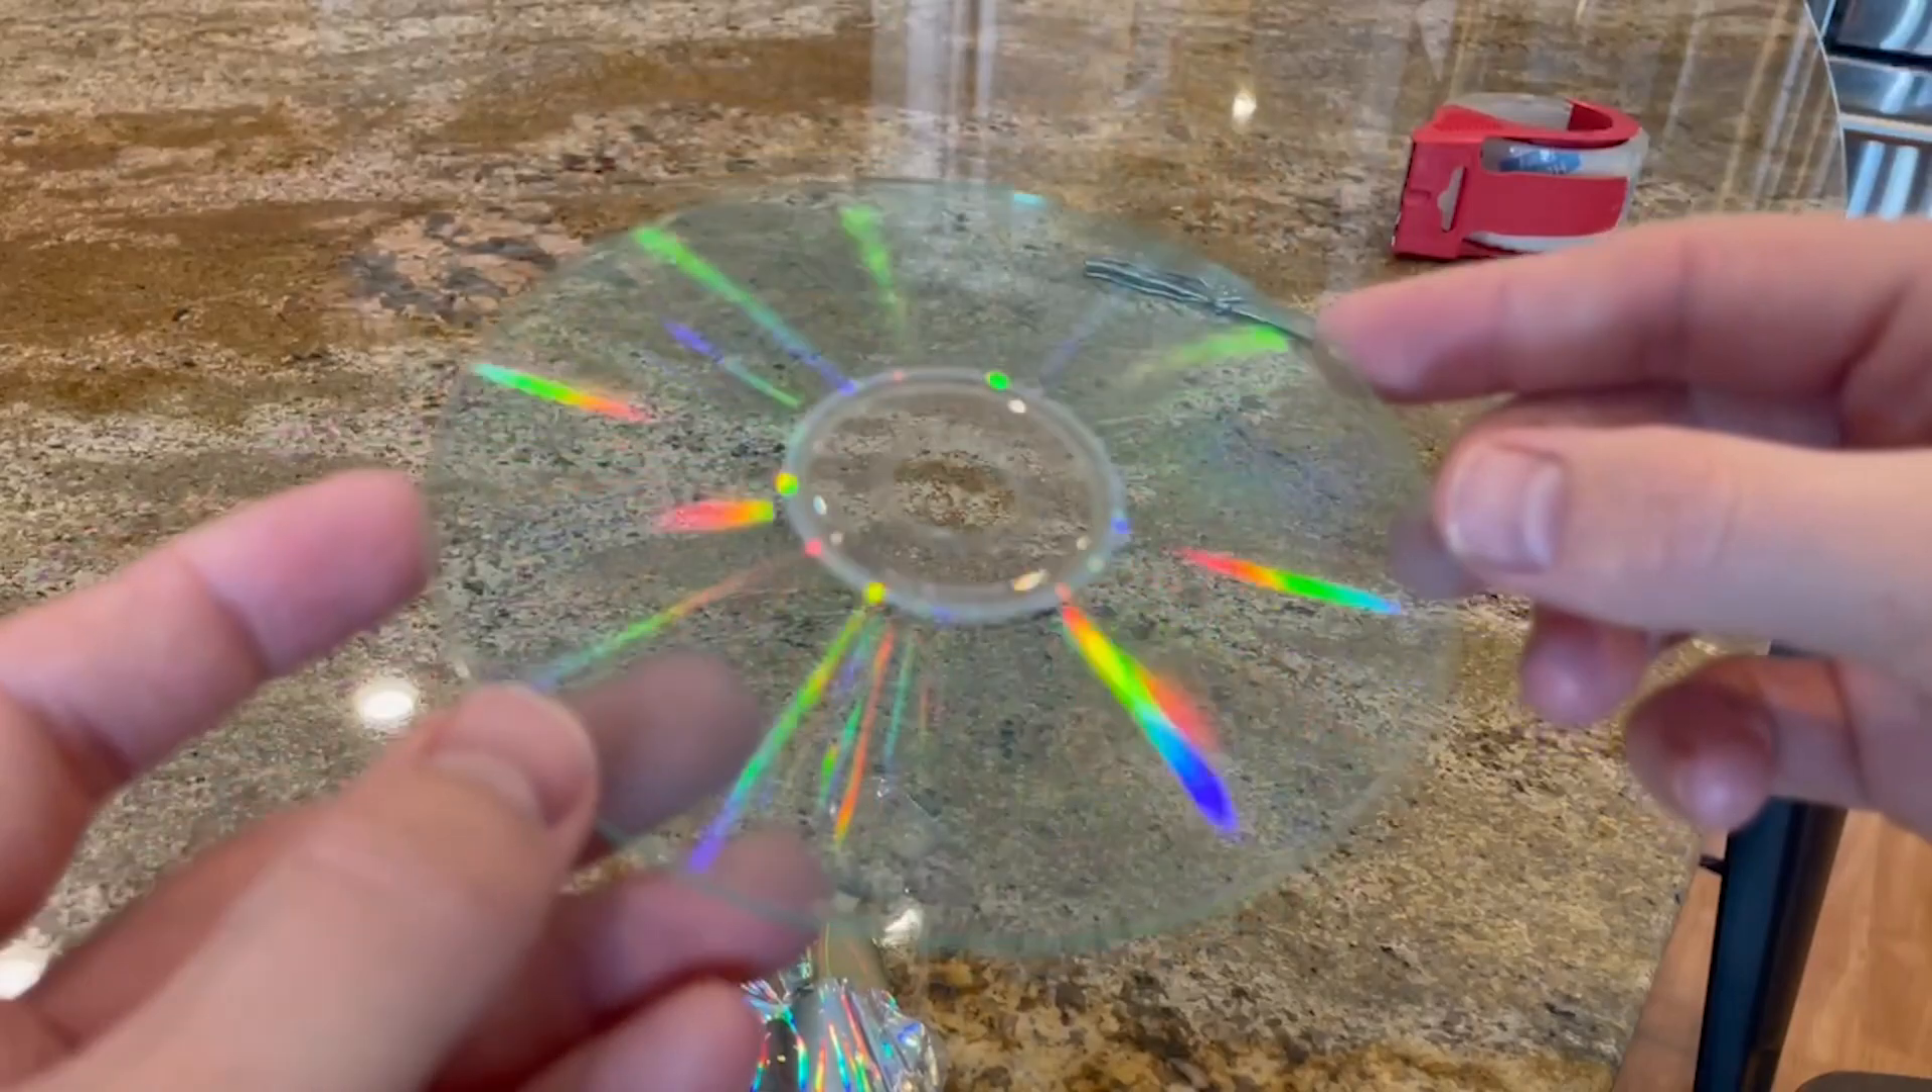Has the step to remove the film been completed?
Yes.